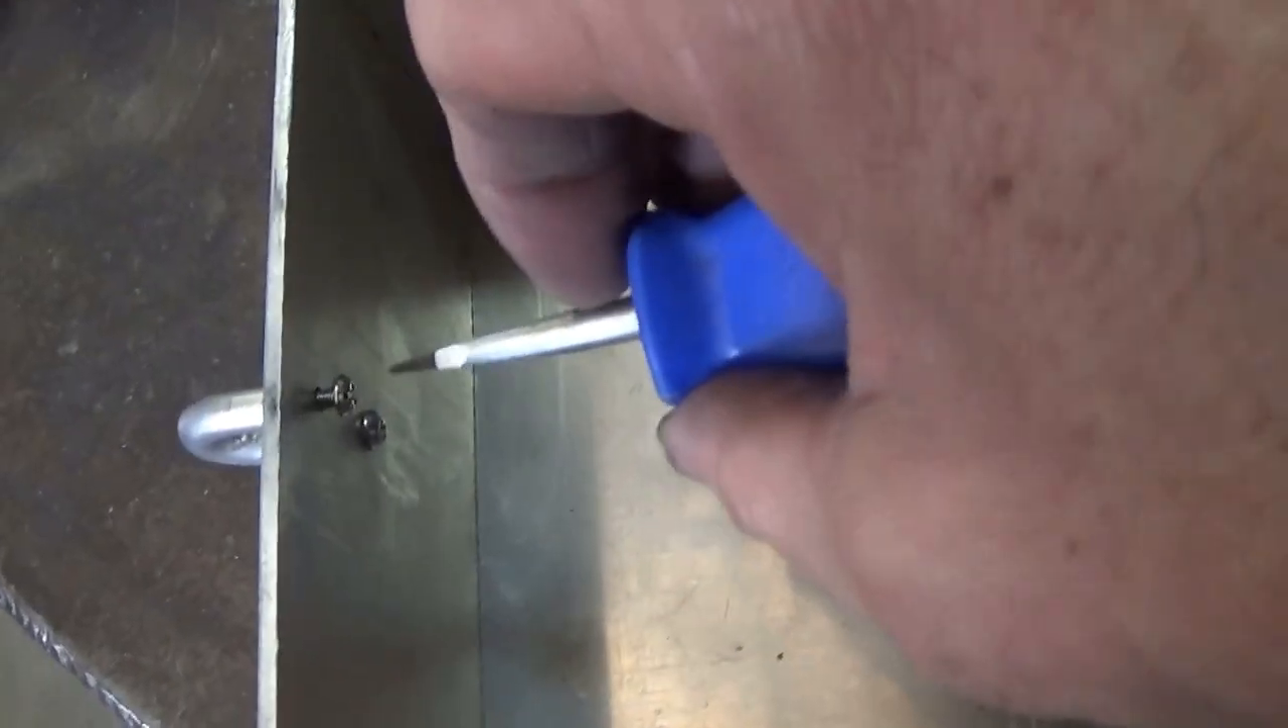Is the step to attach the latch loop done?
No.